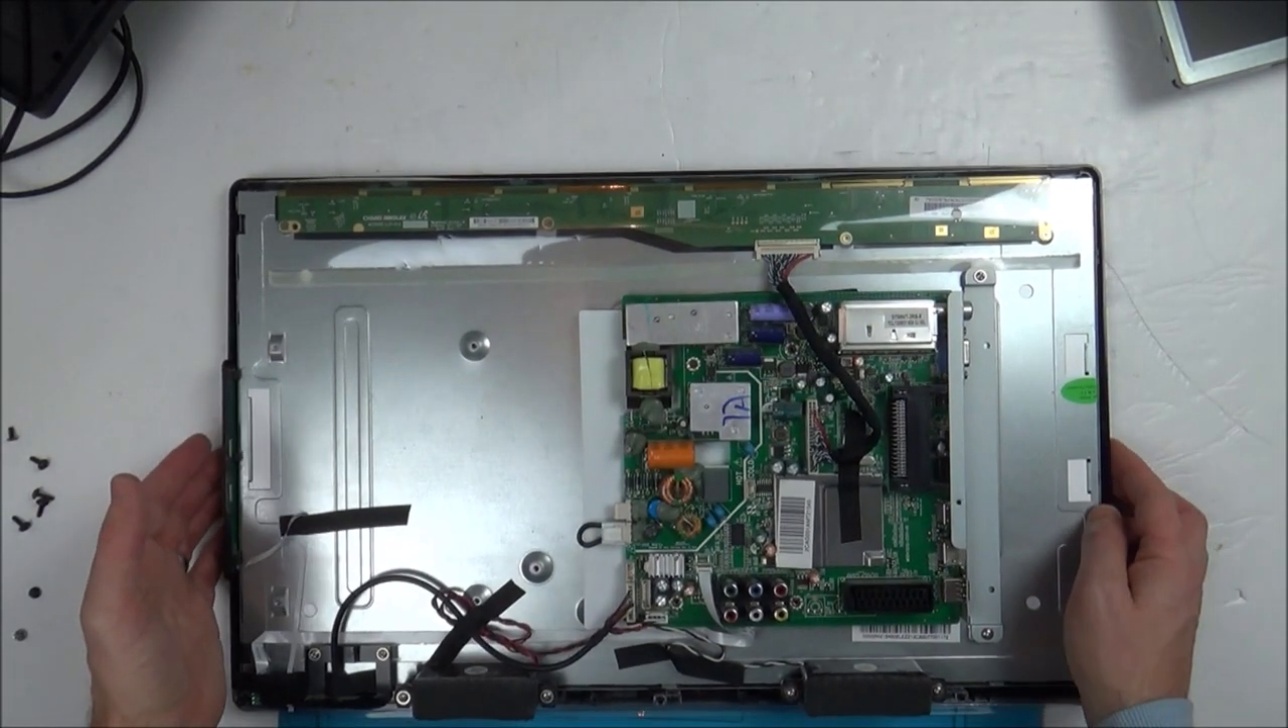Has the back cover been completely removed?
Yes.